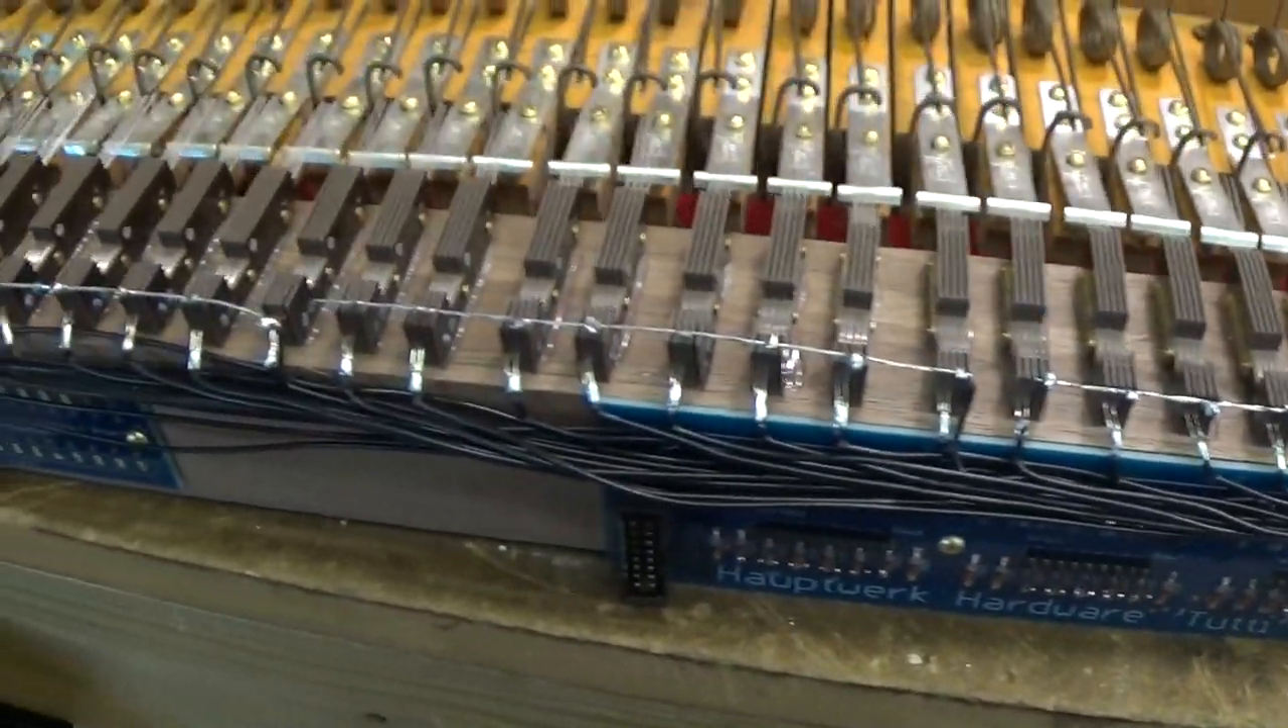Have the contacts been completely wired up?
Yes.